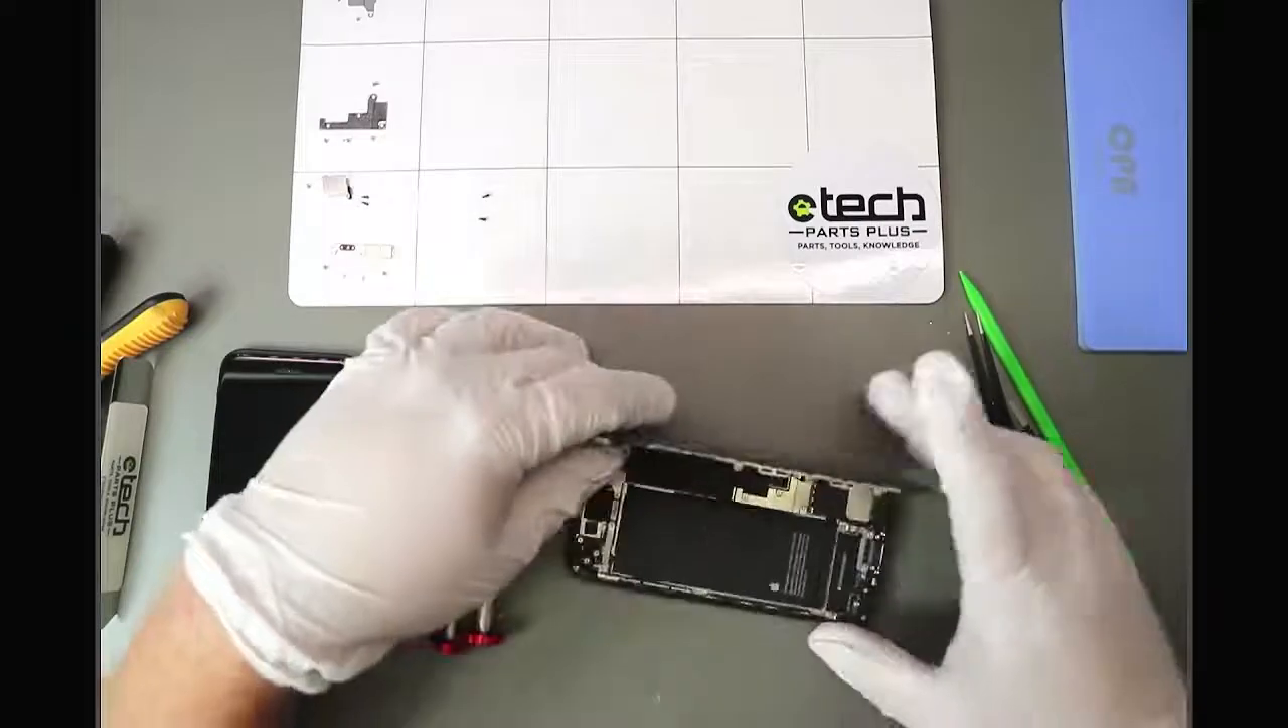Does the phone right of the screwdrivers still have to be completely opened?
No.